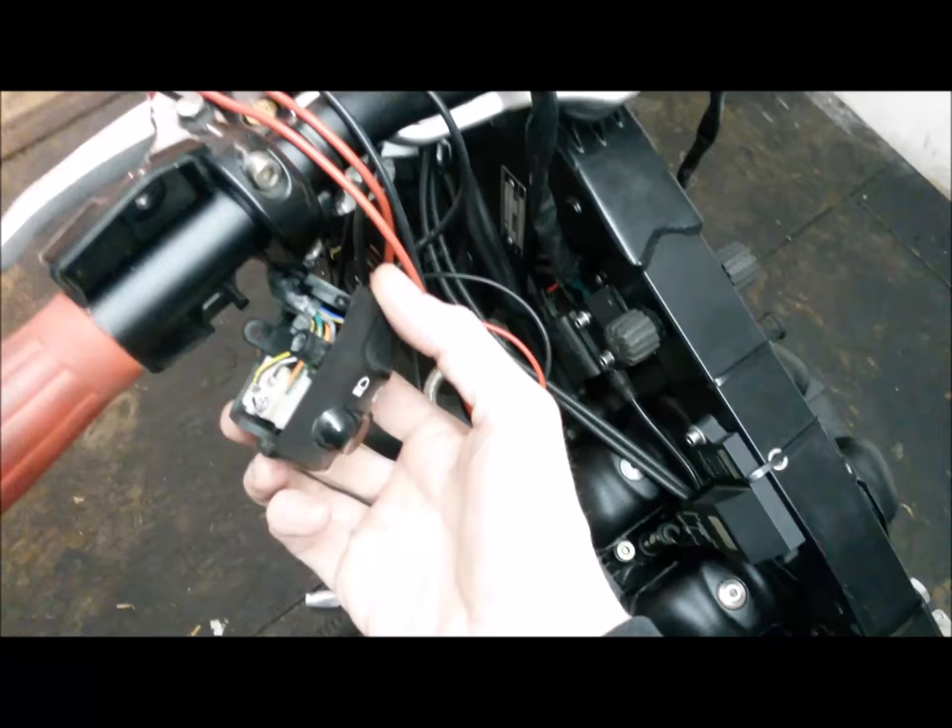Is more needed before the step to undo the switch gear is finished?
No.